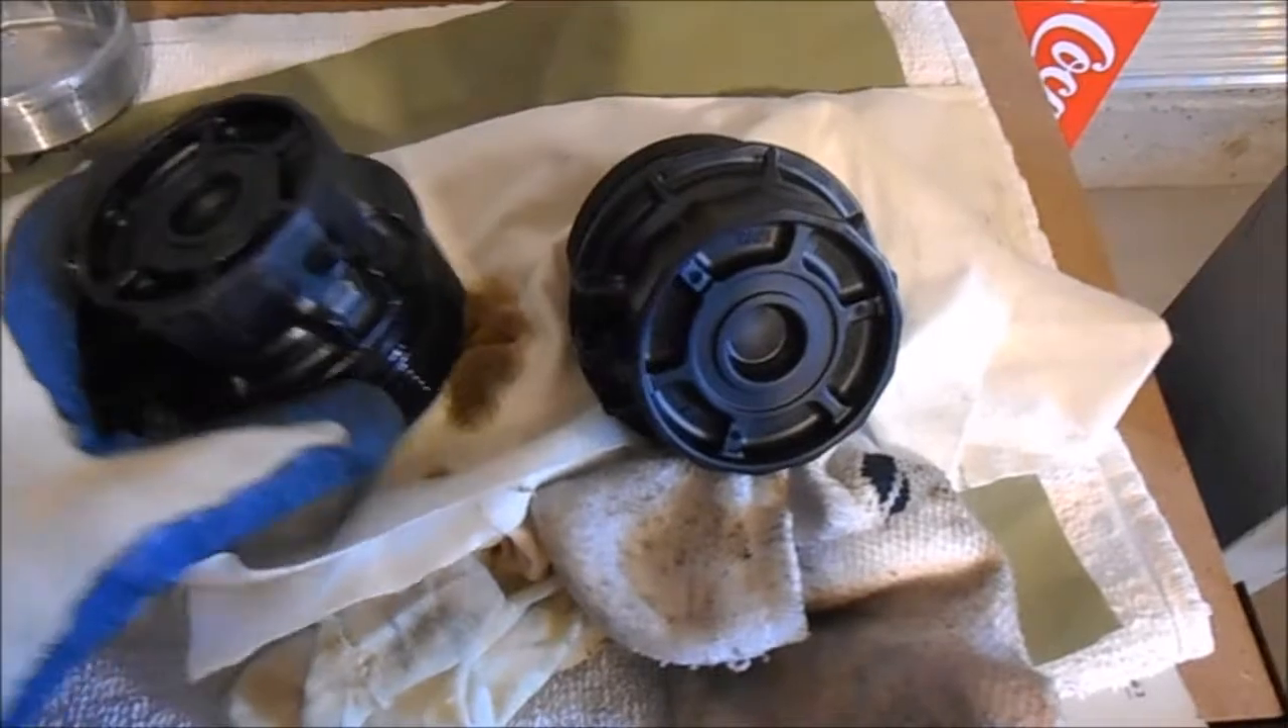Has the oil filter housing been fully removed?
Yes.